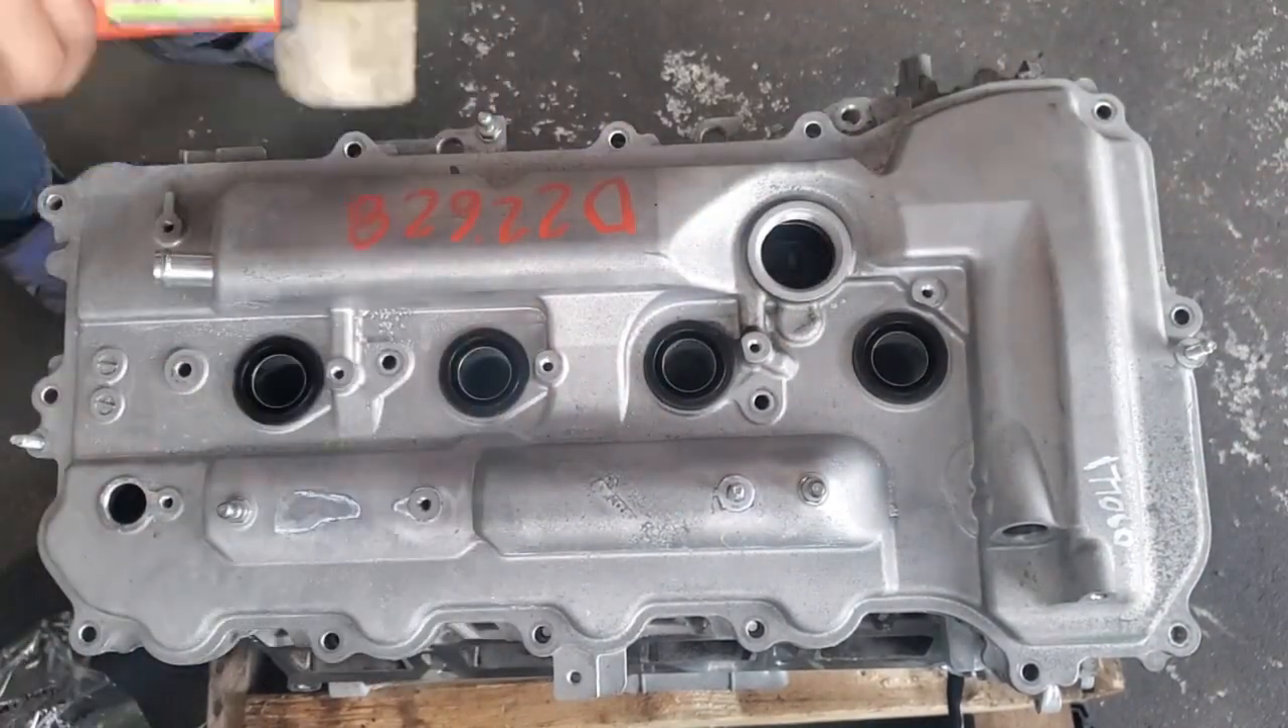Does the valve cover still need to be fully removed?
Yes.